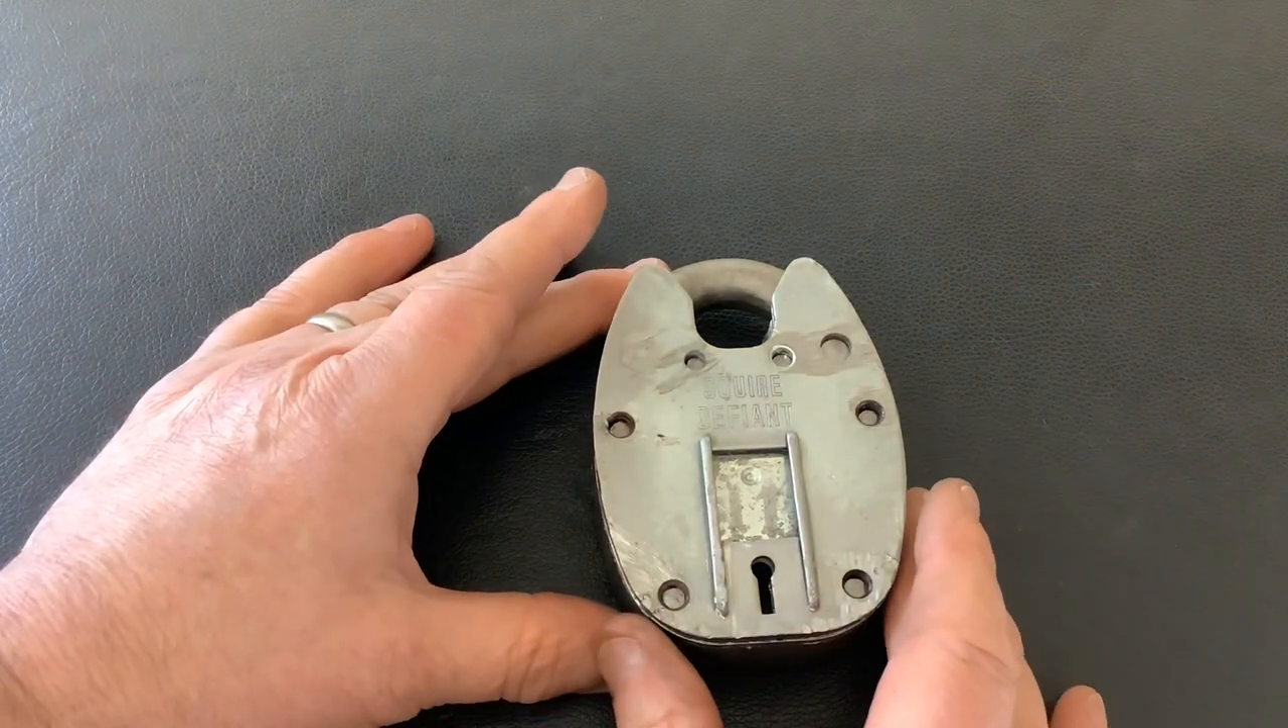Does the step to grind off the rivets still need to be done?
No.